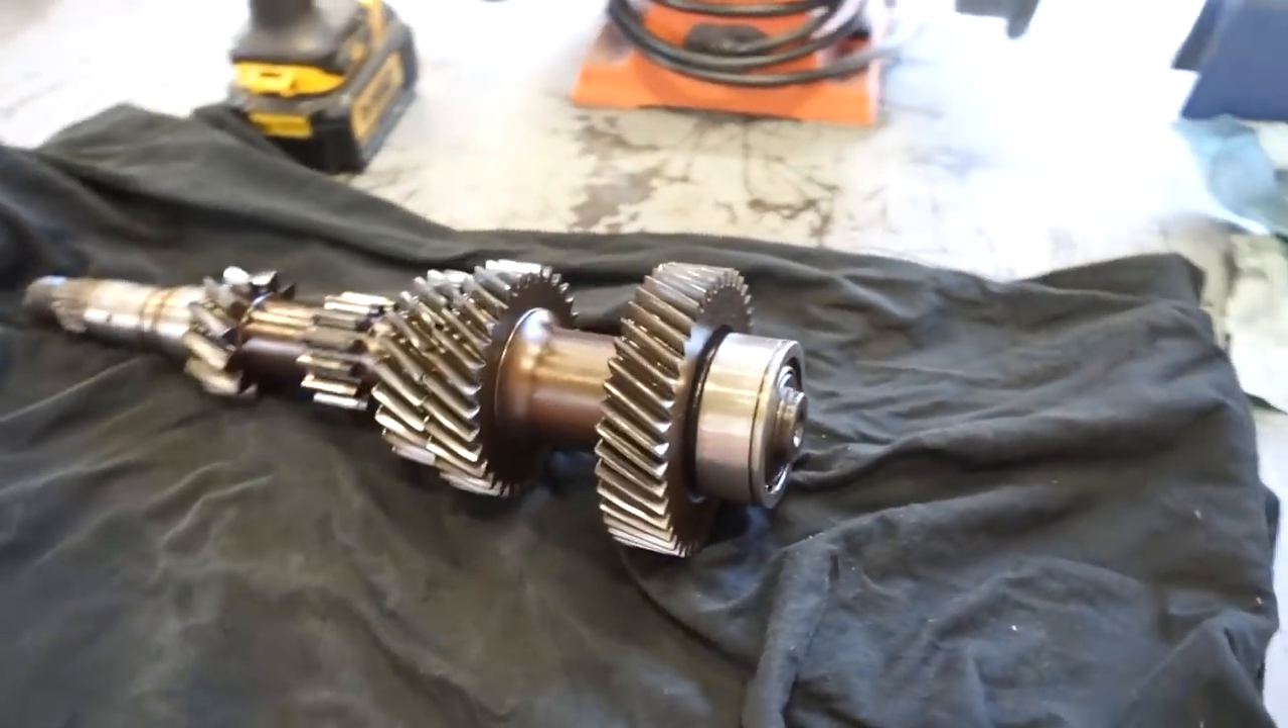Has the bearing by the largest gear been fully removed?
No.